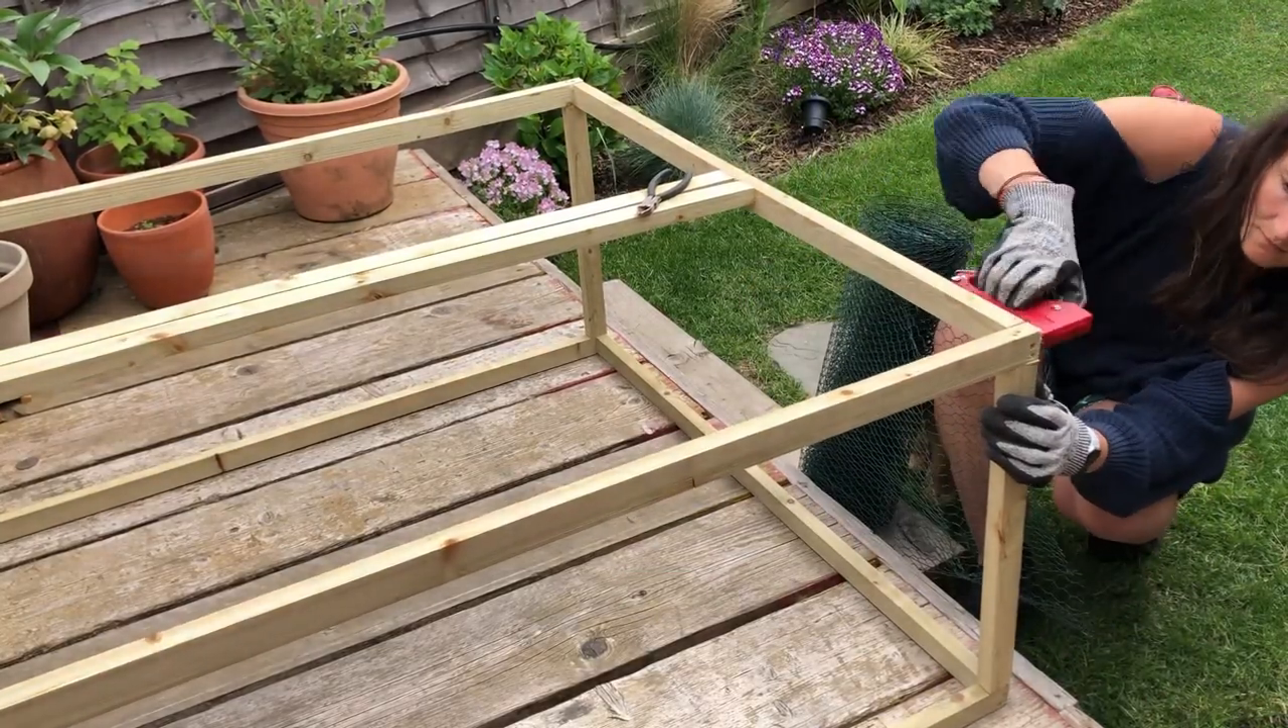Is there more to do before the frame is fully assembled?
No.